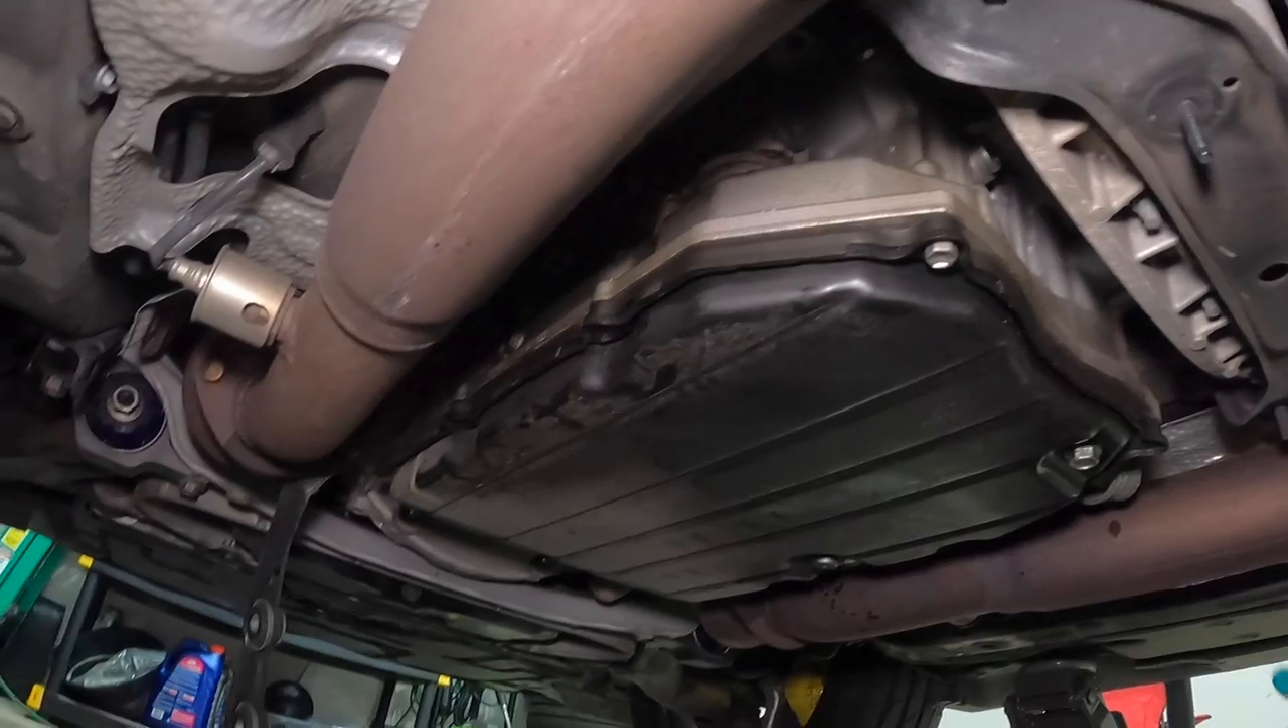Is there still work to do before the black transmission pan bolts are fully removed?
Yes.